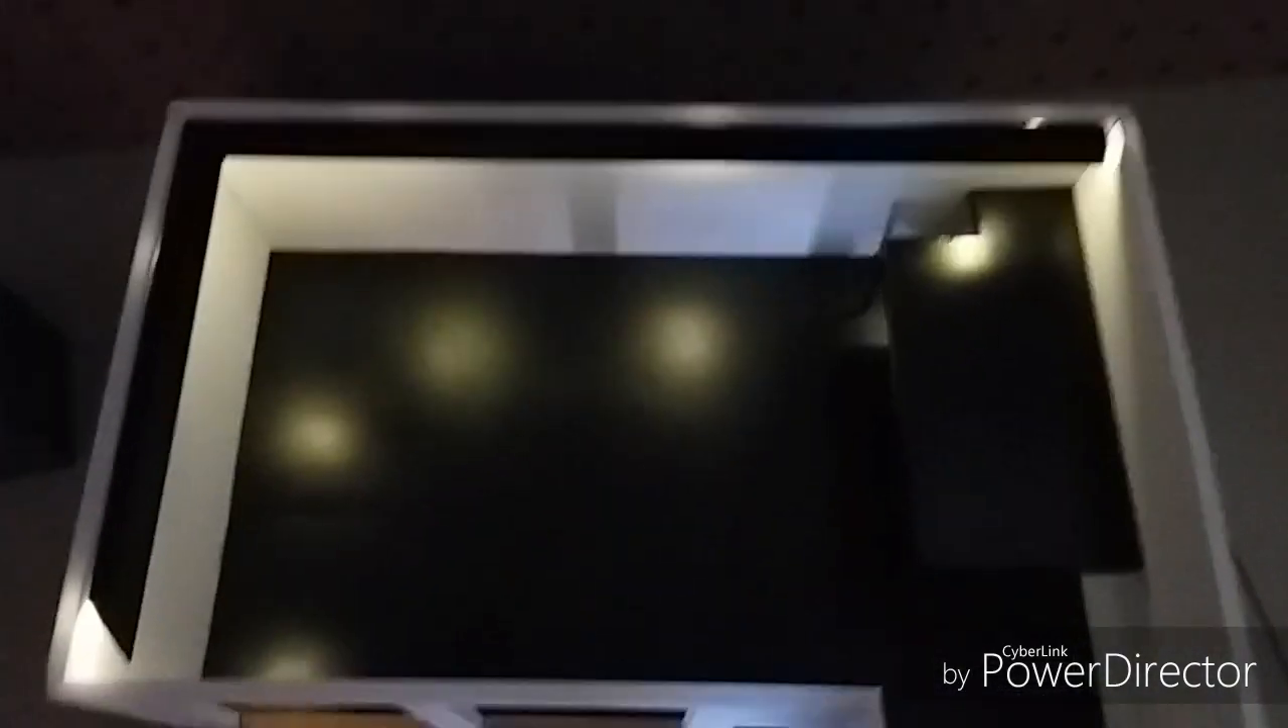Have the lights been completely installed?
Yes.